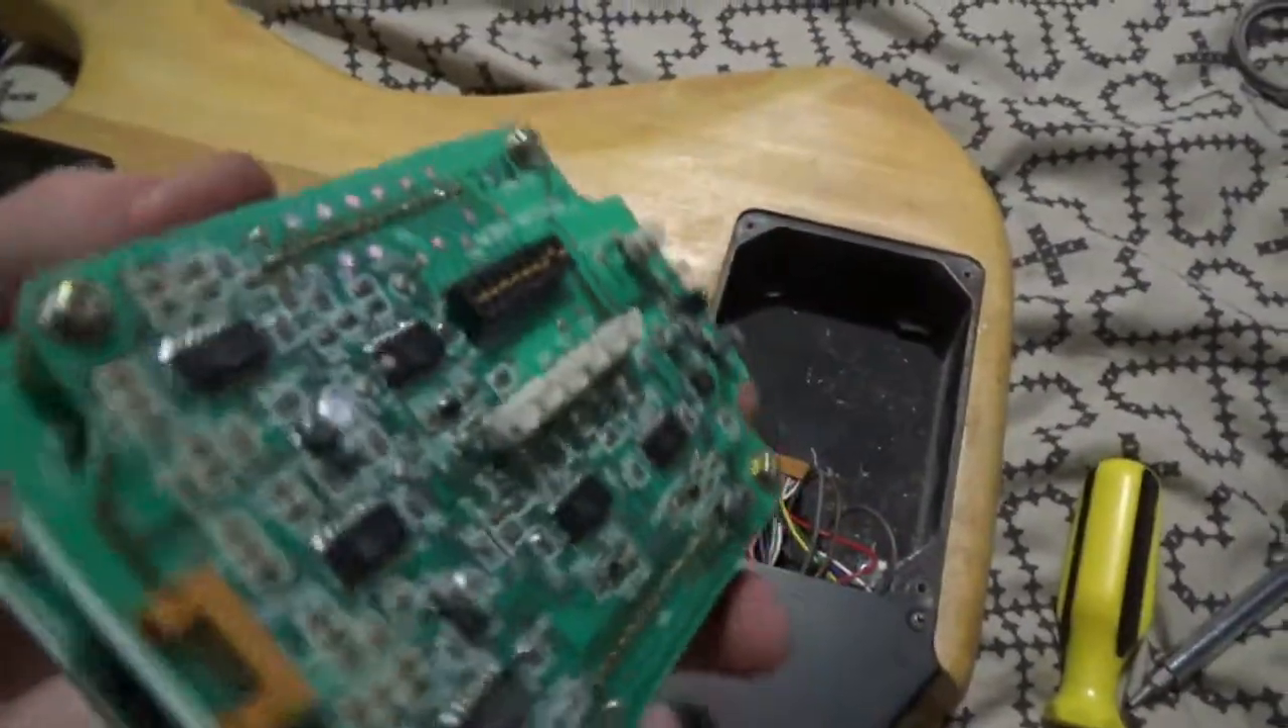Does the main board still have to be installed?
Yes.